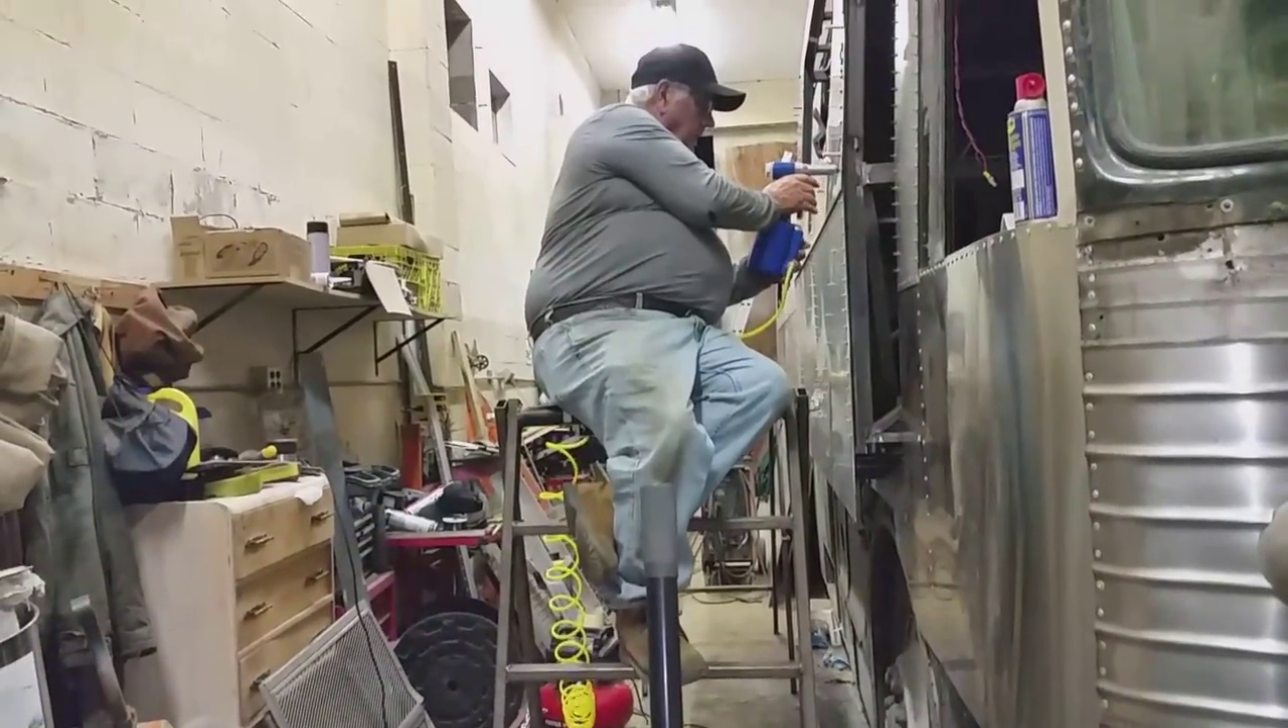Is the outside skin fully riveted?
No.